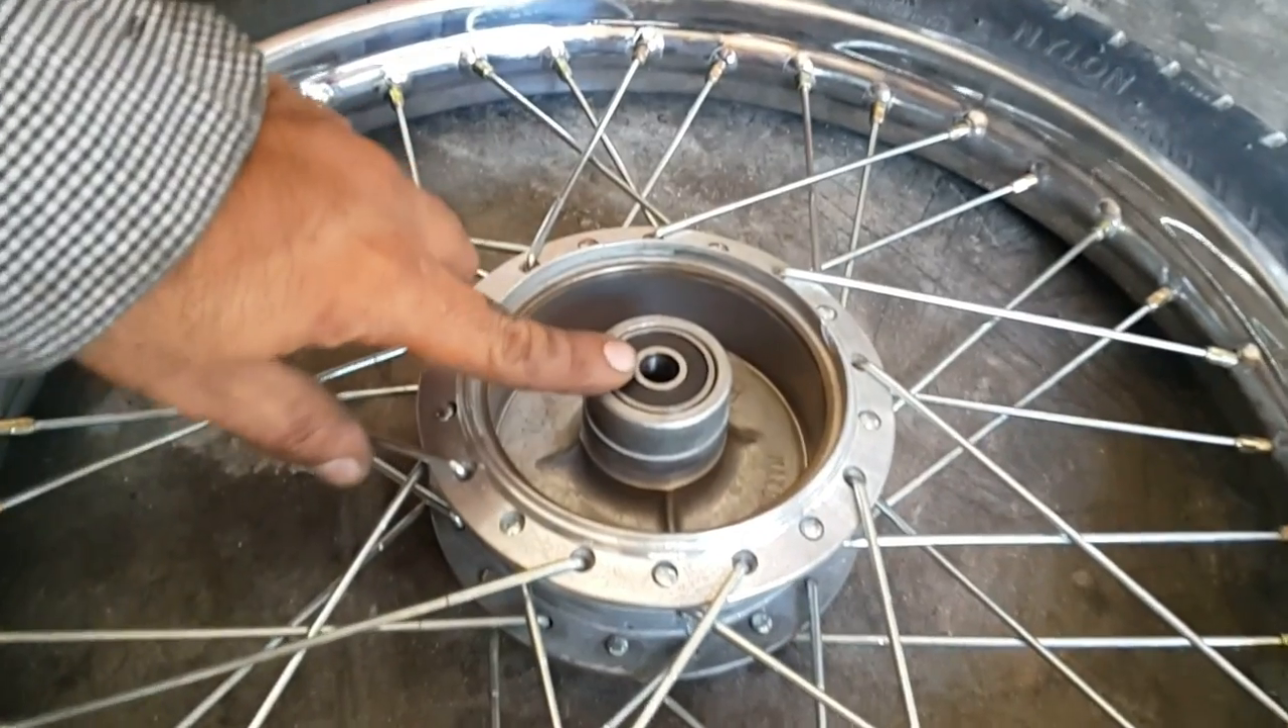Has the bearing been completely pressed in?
Yes.